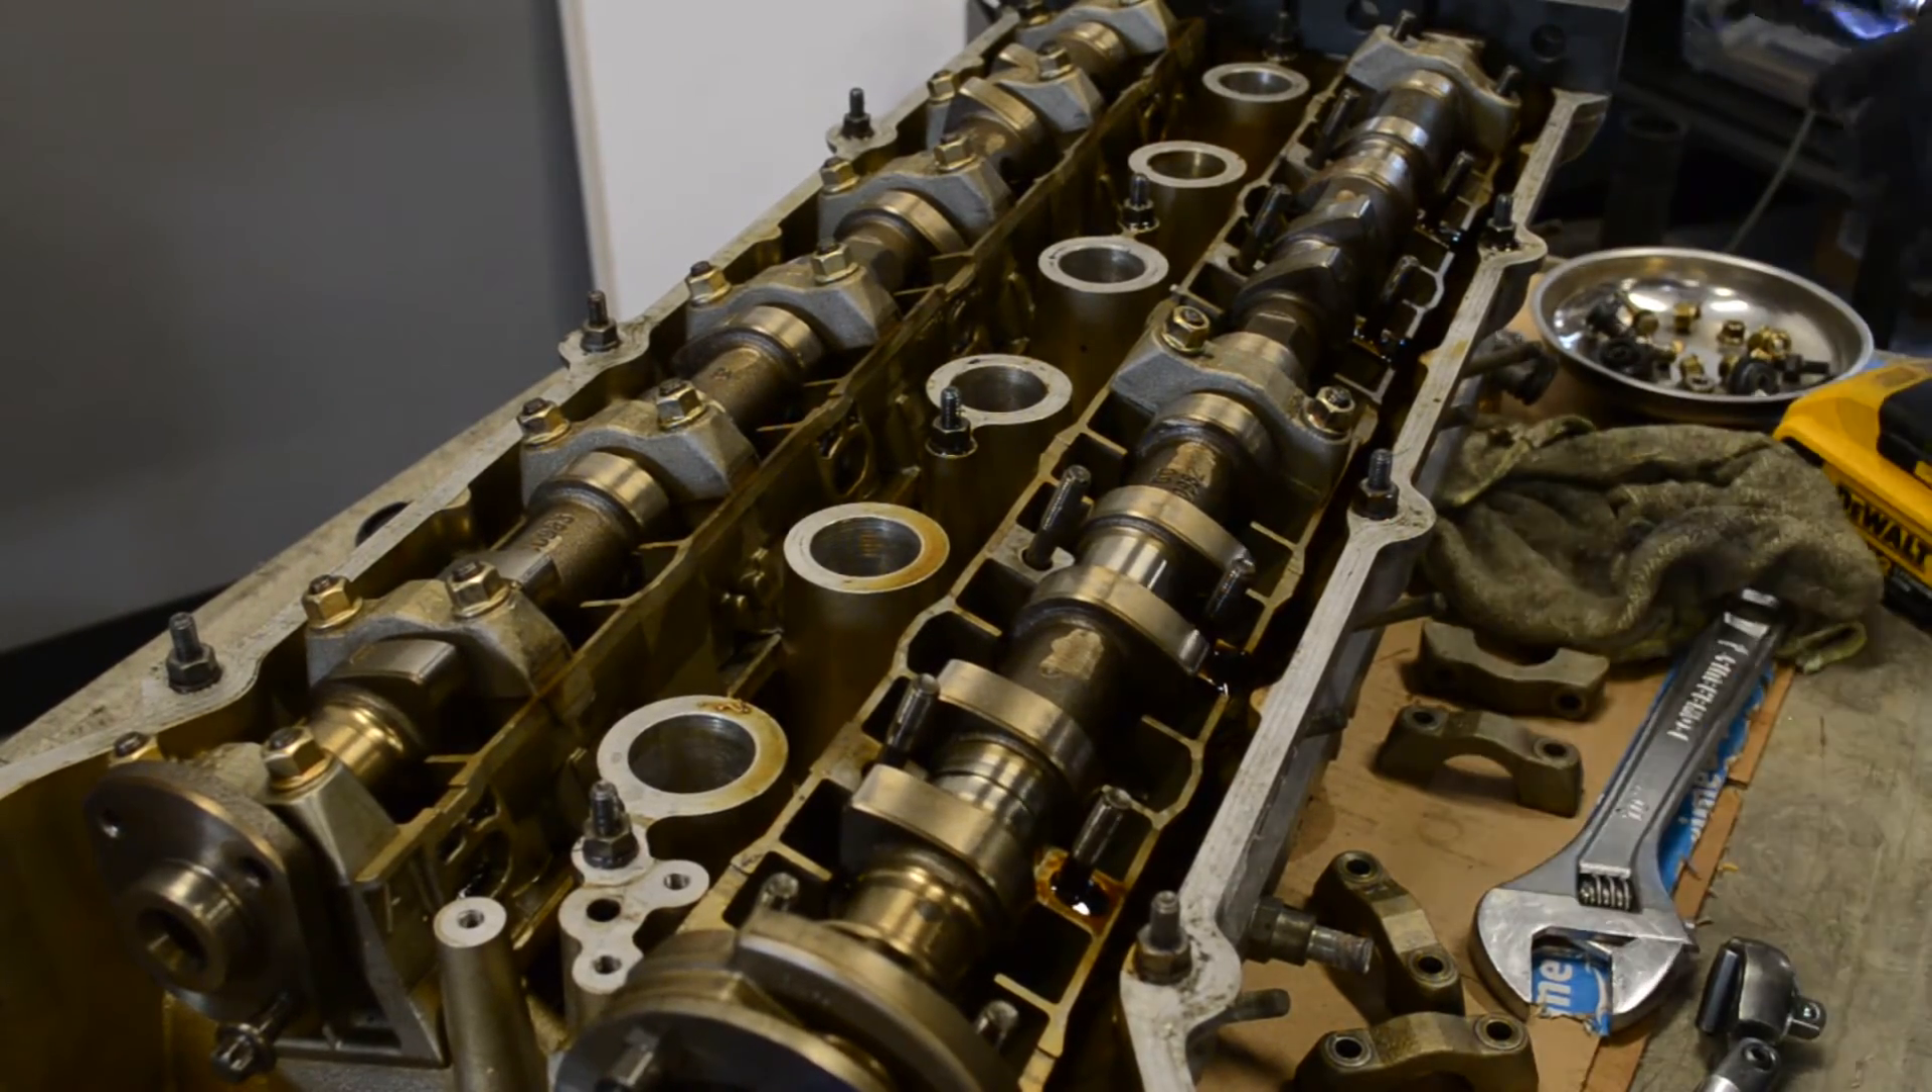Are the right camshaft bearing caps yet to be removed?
Yes.